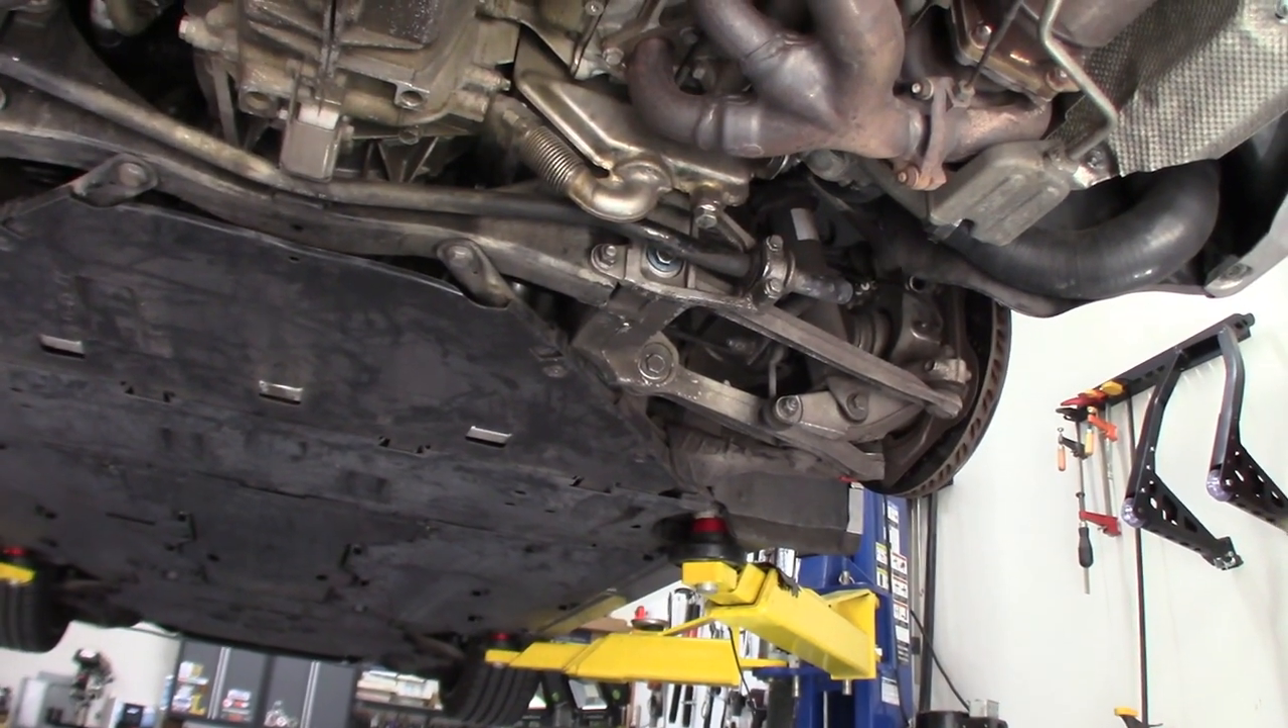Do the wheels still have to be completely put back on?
Yes.